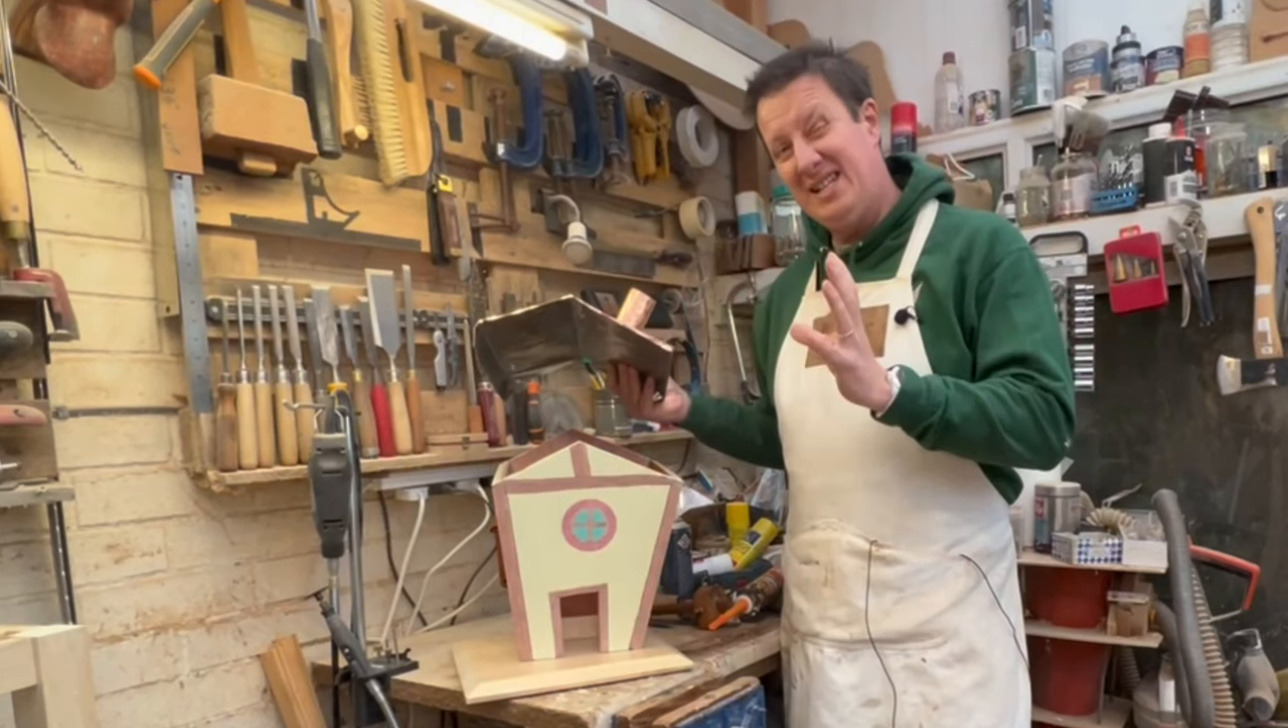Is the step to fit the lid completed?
No.